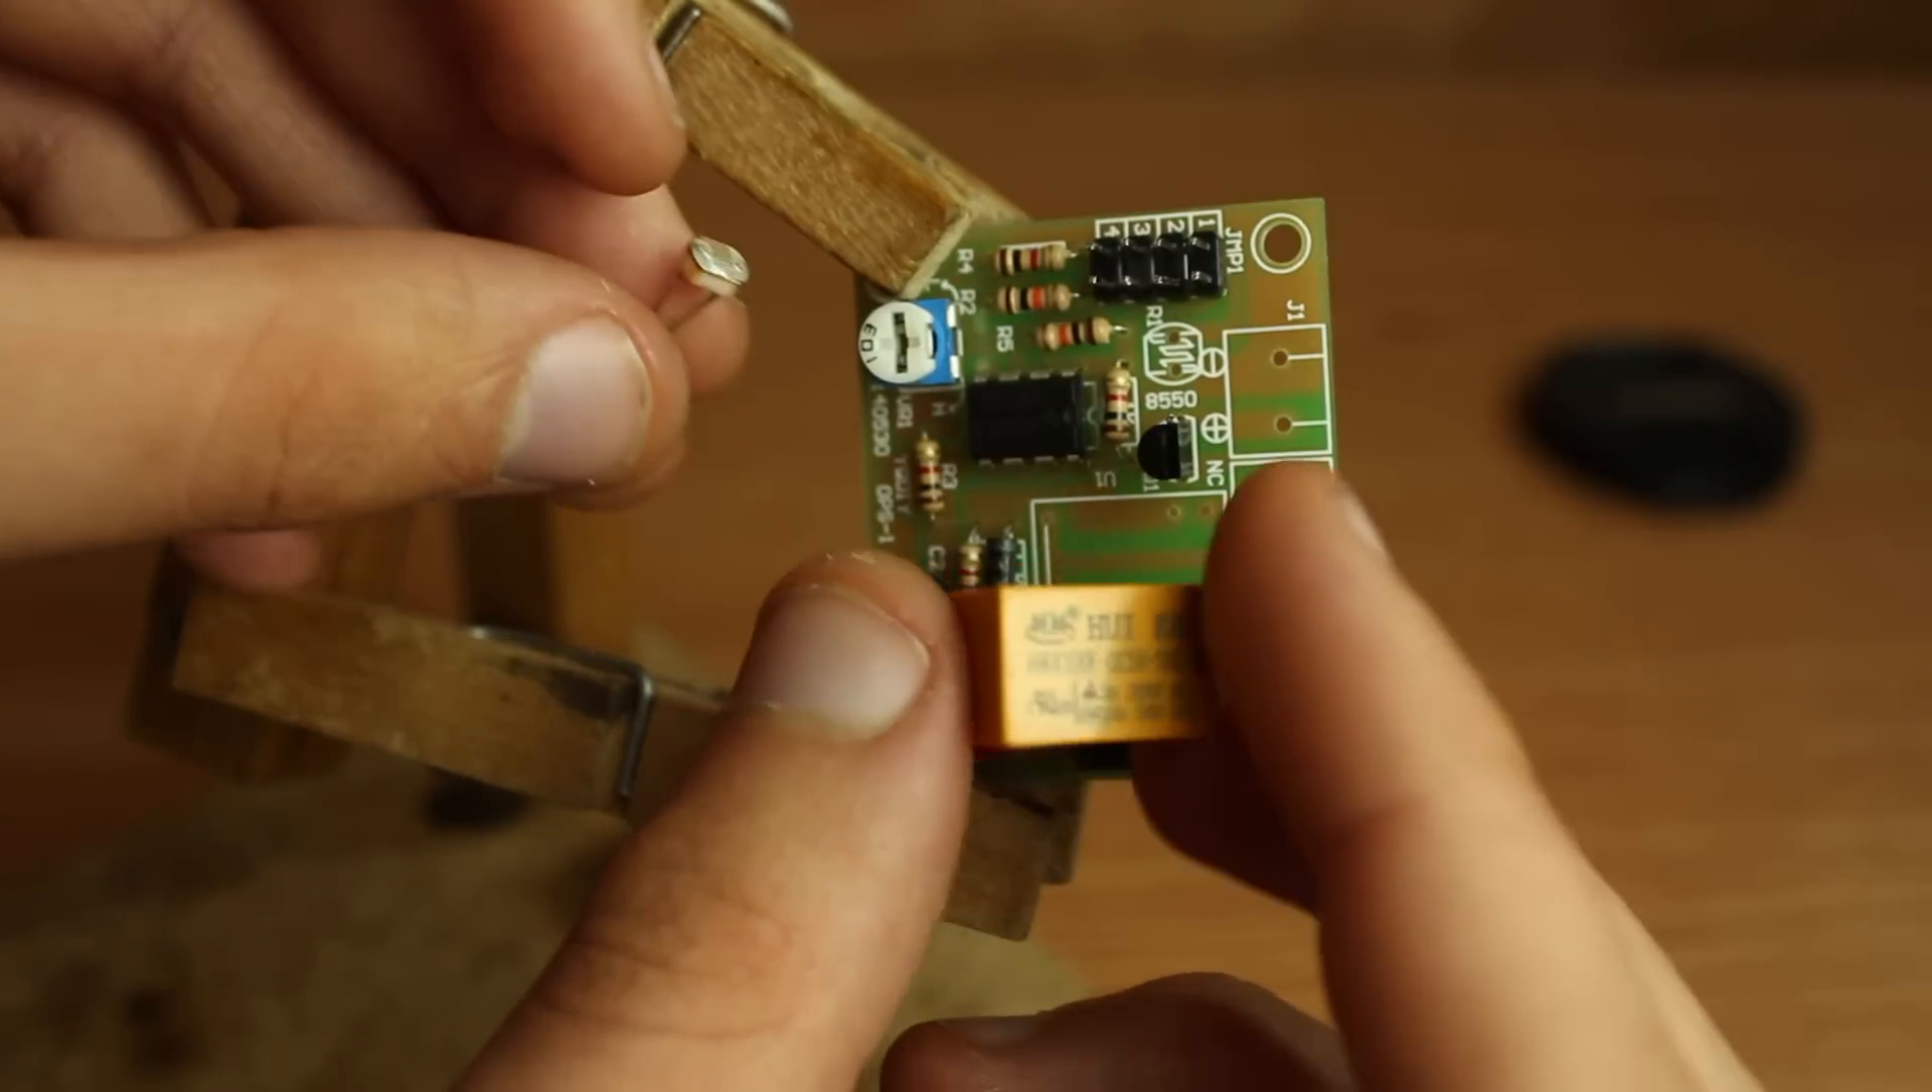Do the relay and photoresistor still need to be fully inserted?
Yes.